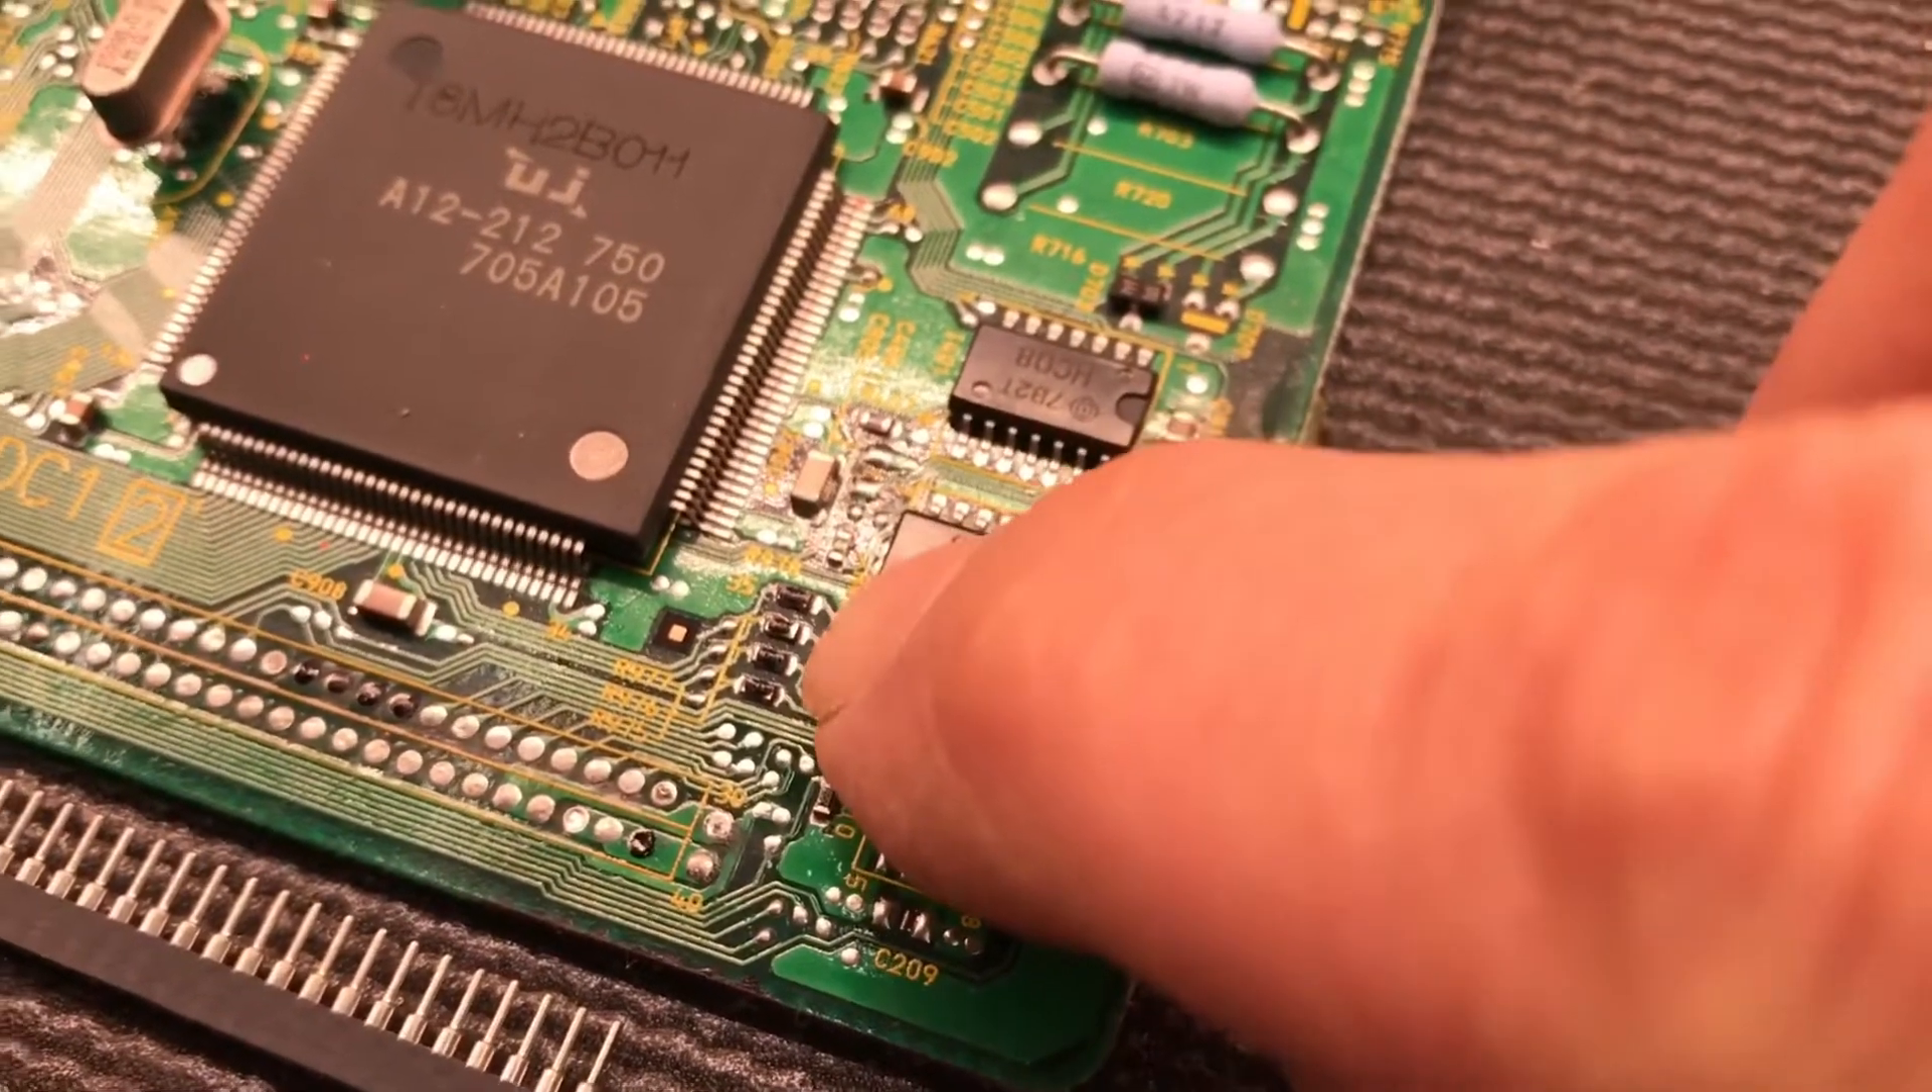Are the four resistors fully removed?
No.